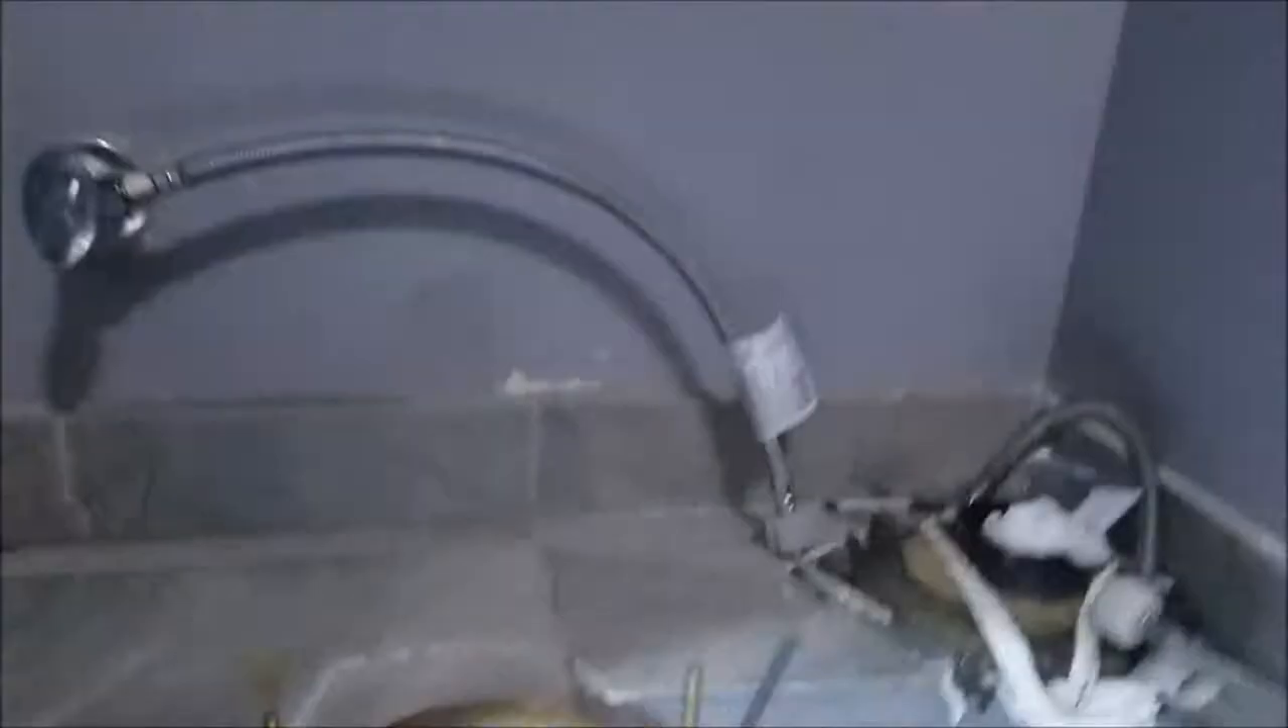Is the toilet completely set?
No.